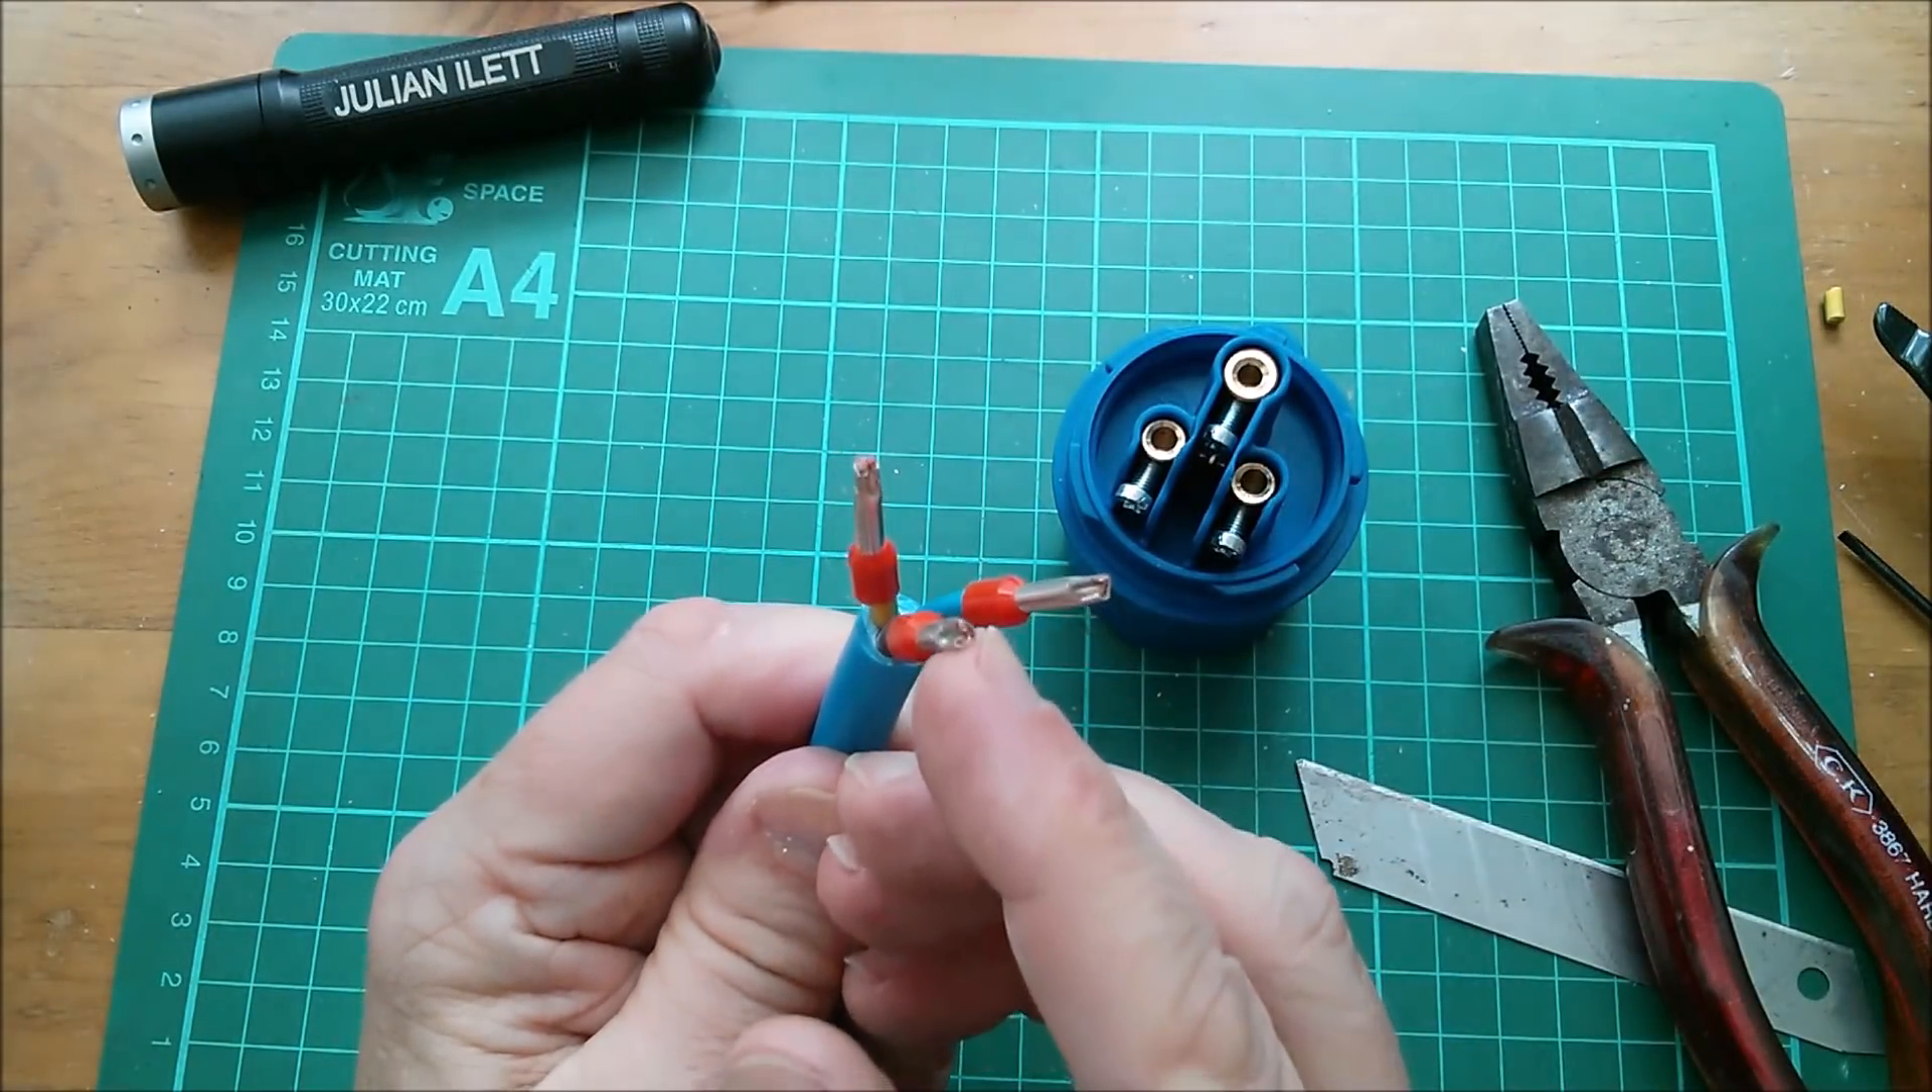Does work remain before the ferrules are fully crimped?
No.